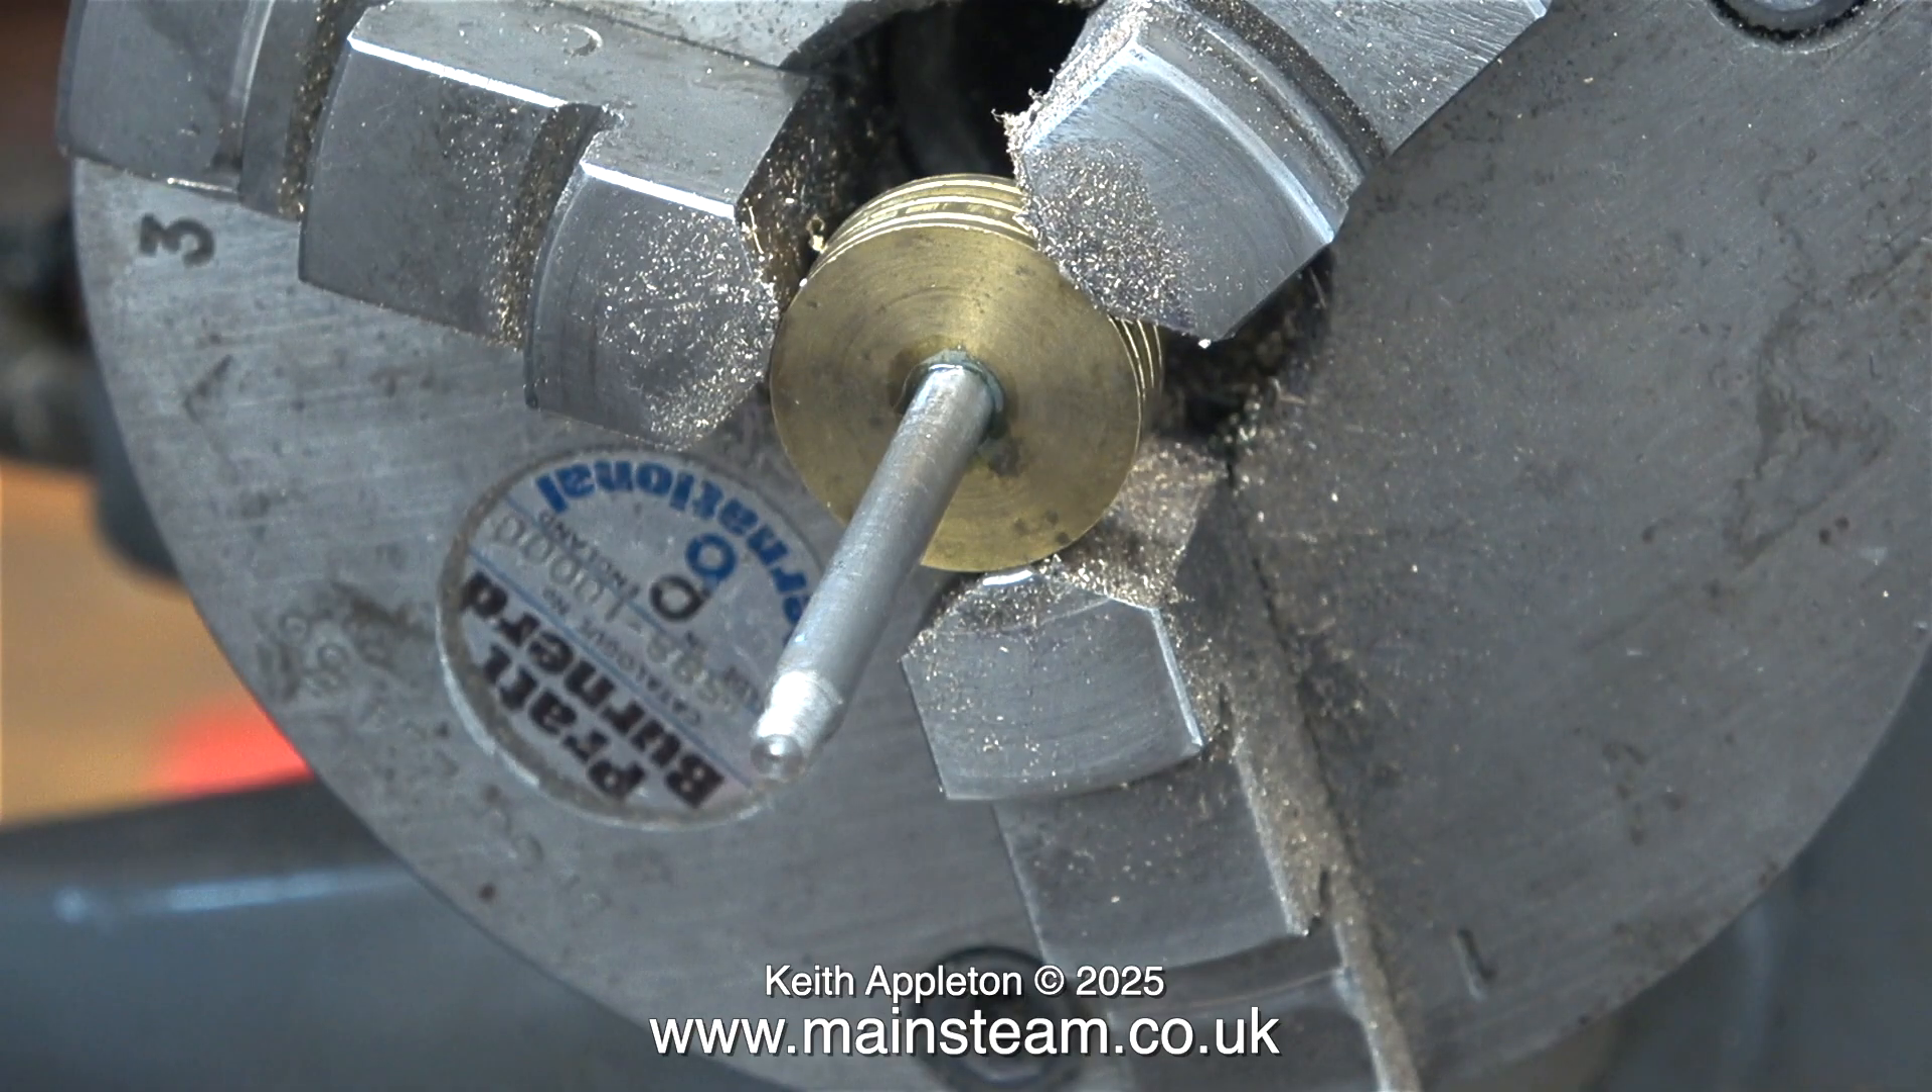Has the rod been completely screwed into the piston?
Yes.